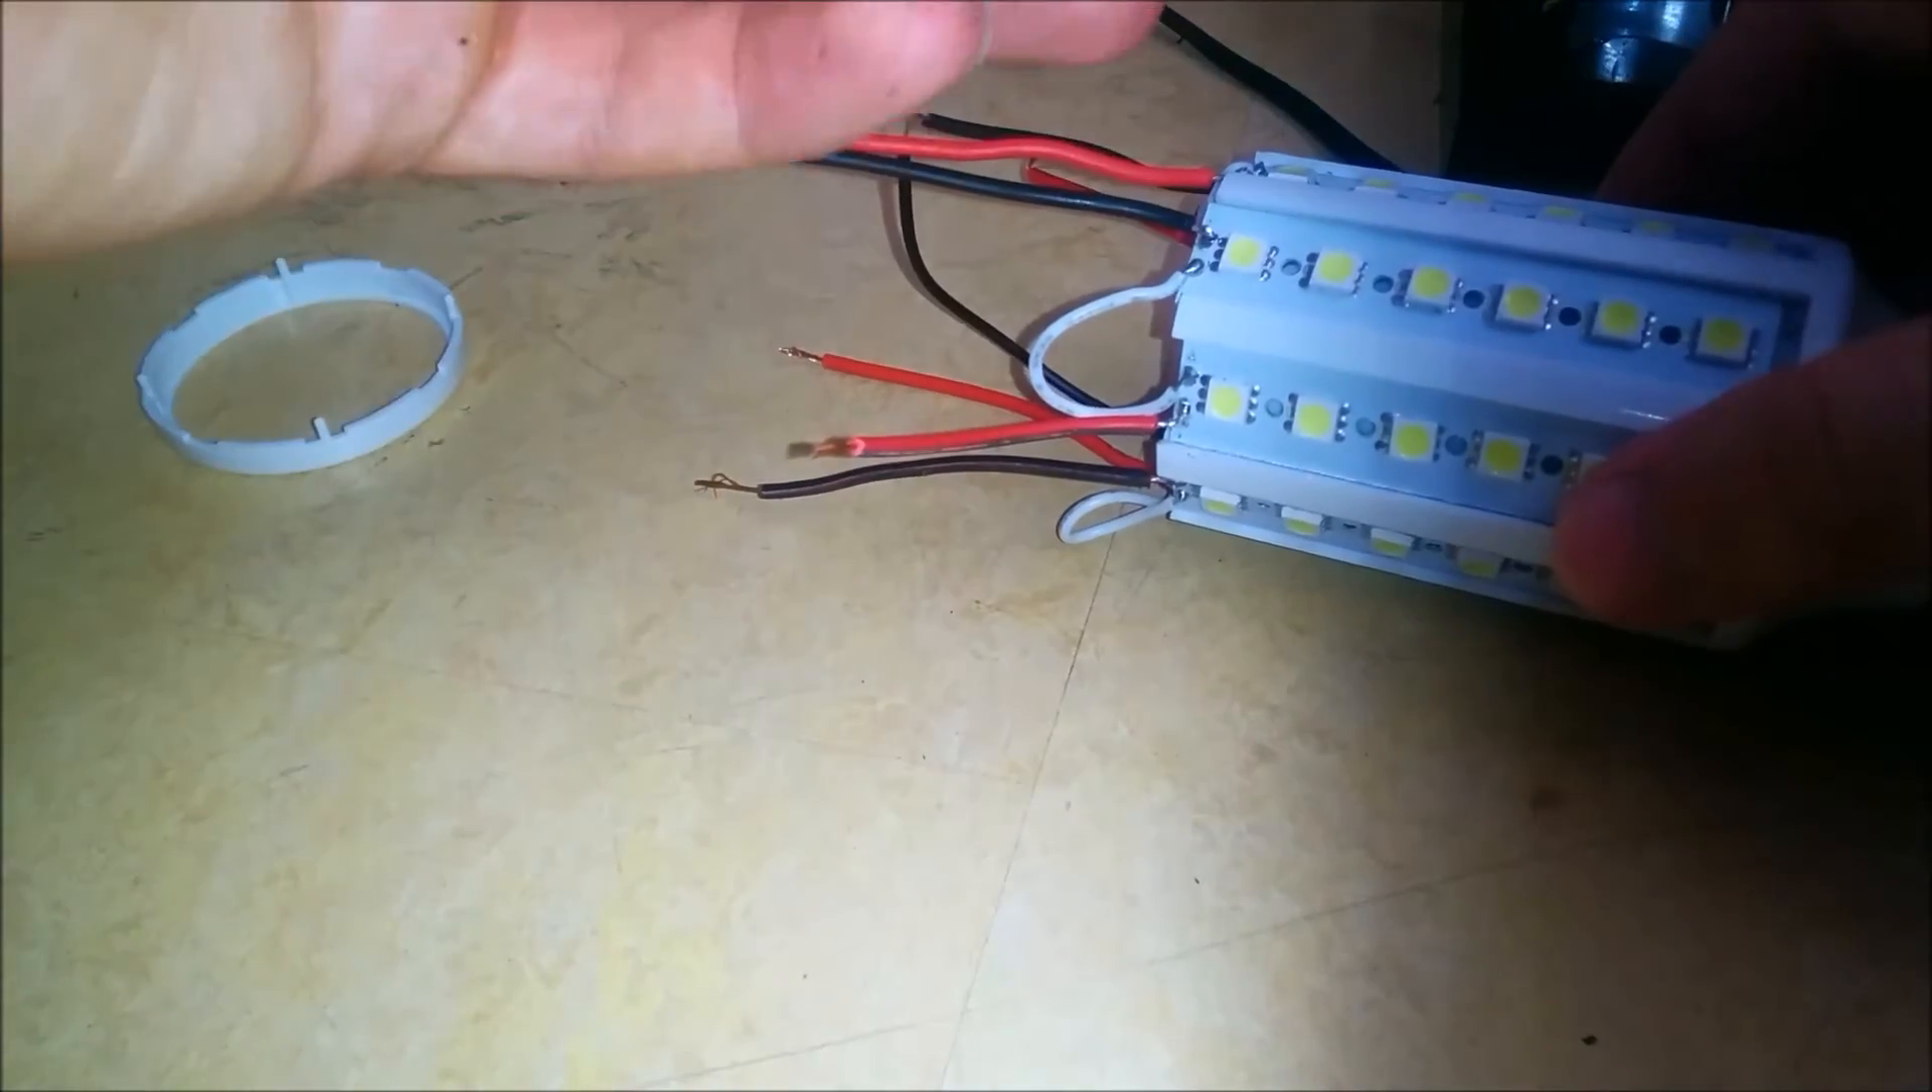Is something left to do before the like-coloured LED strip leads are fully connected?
Yes.